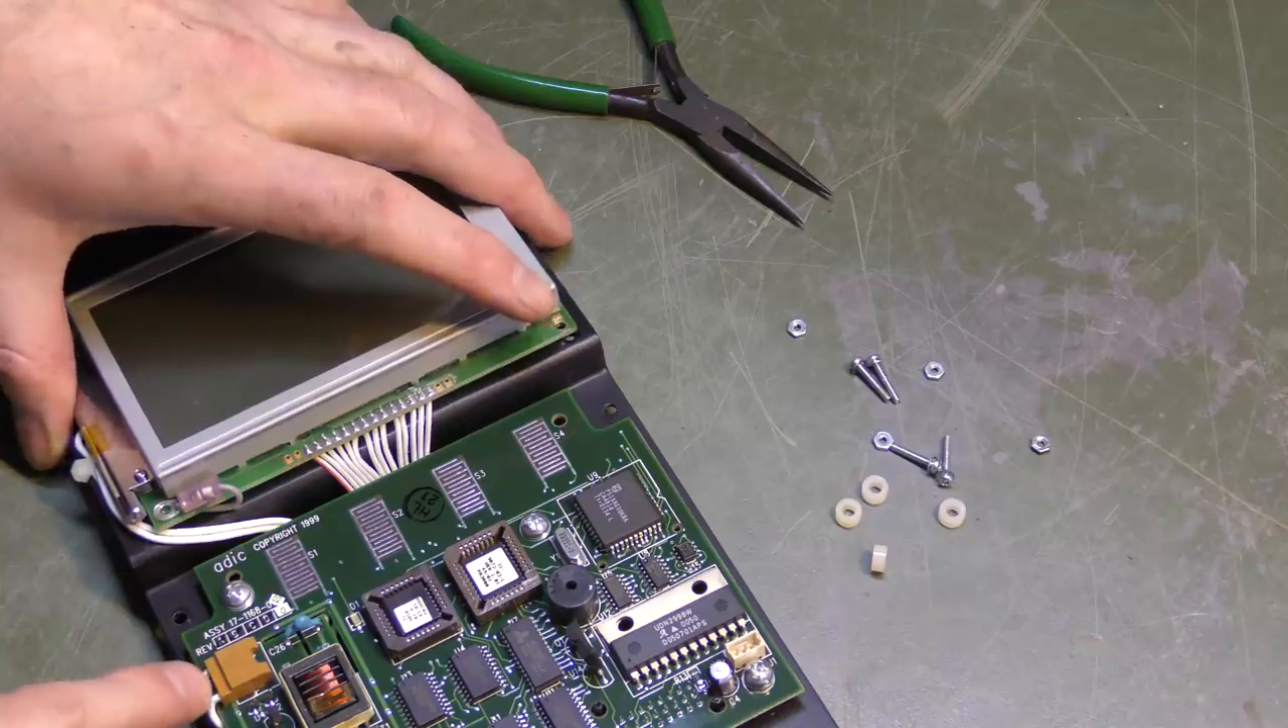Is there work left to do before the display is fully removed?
Yes.